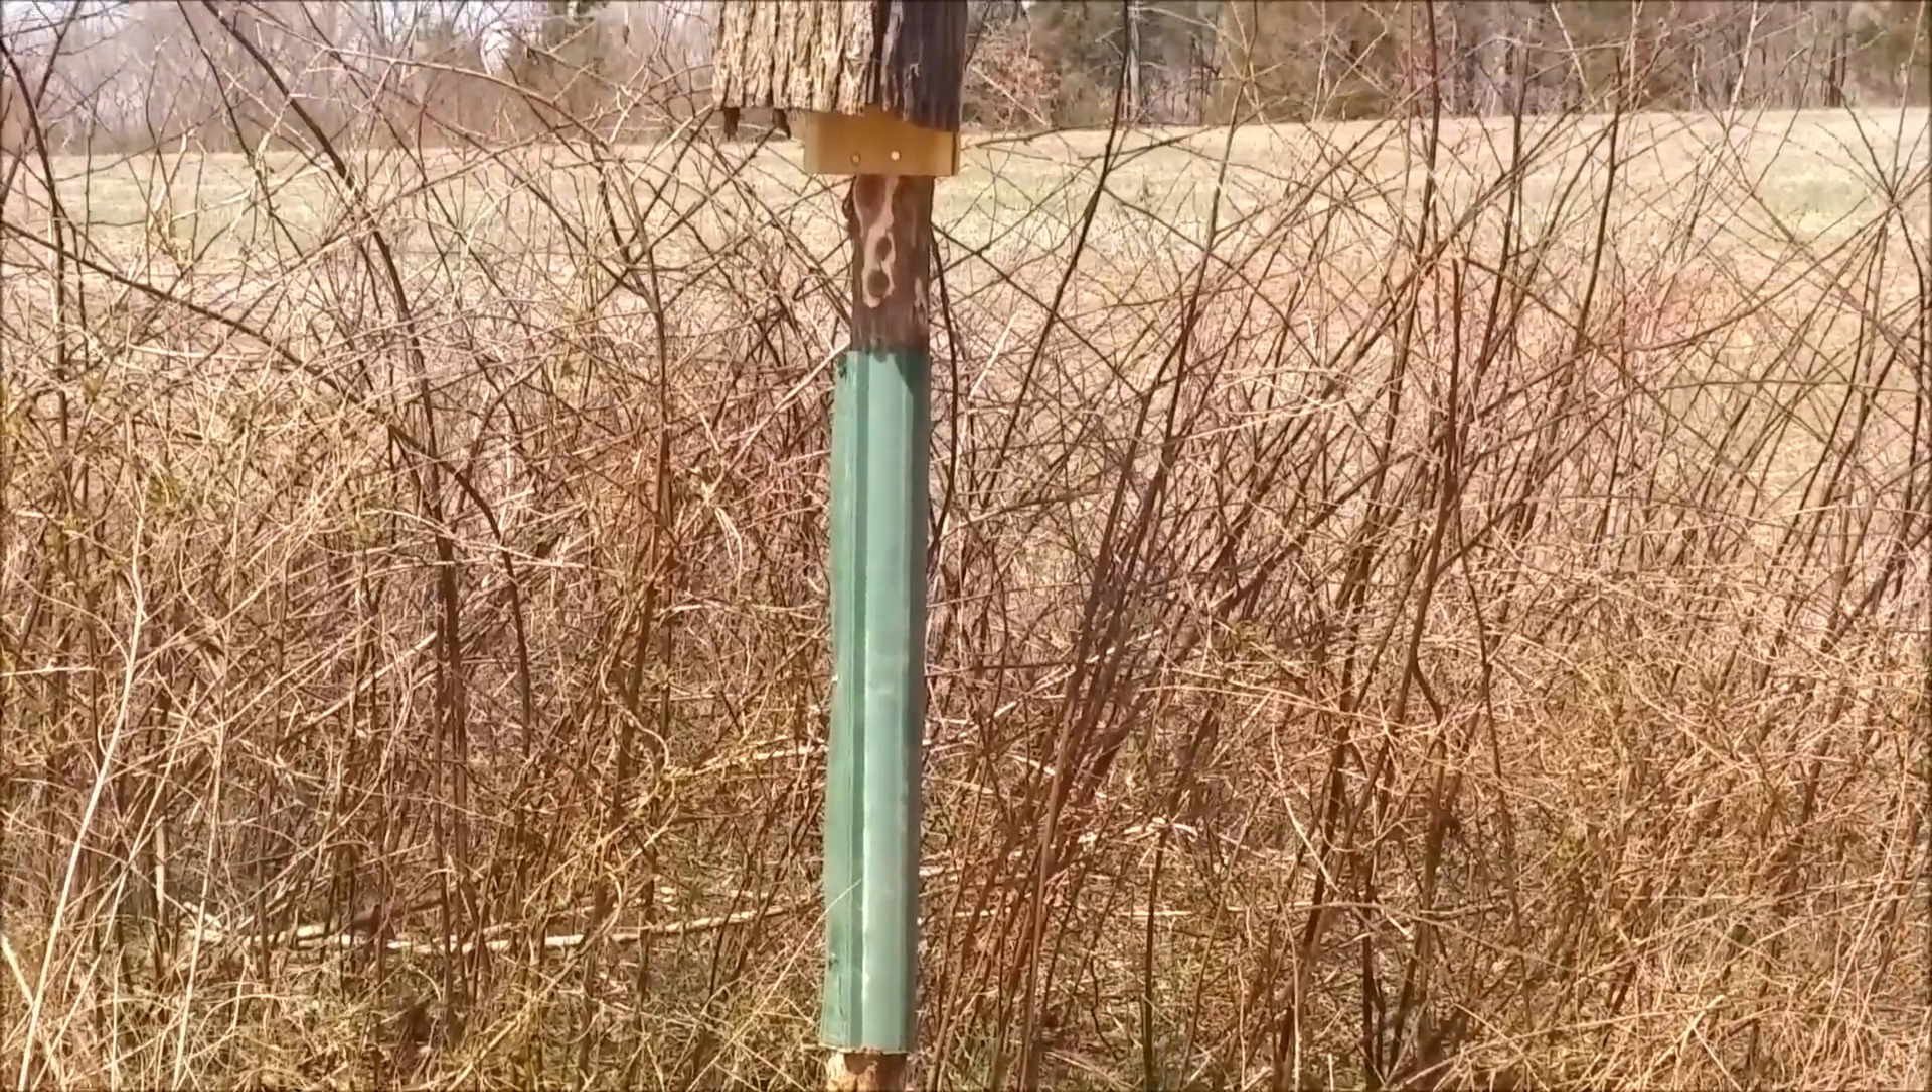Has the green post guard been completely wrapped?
Yes.